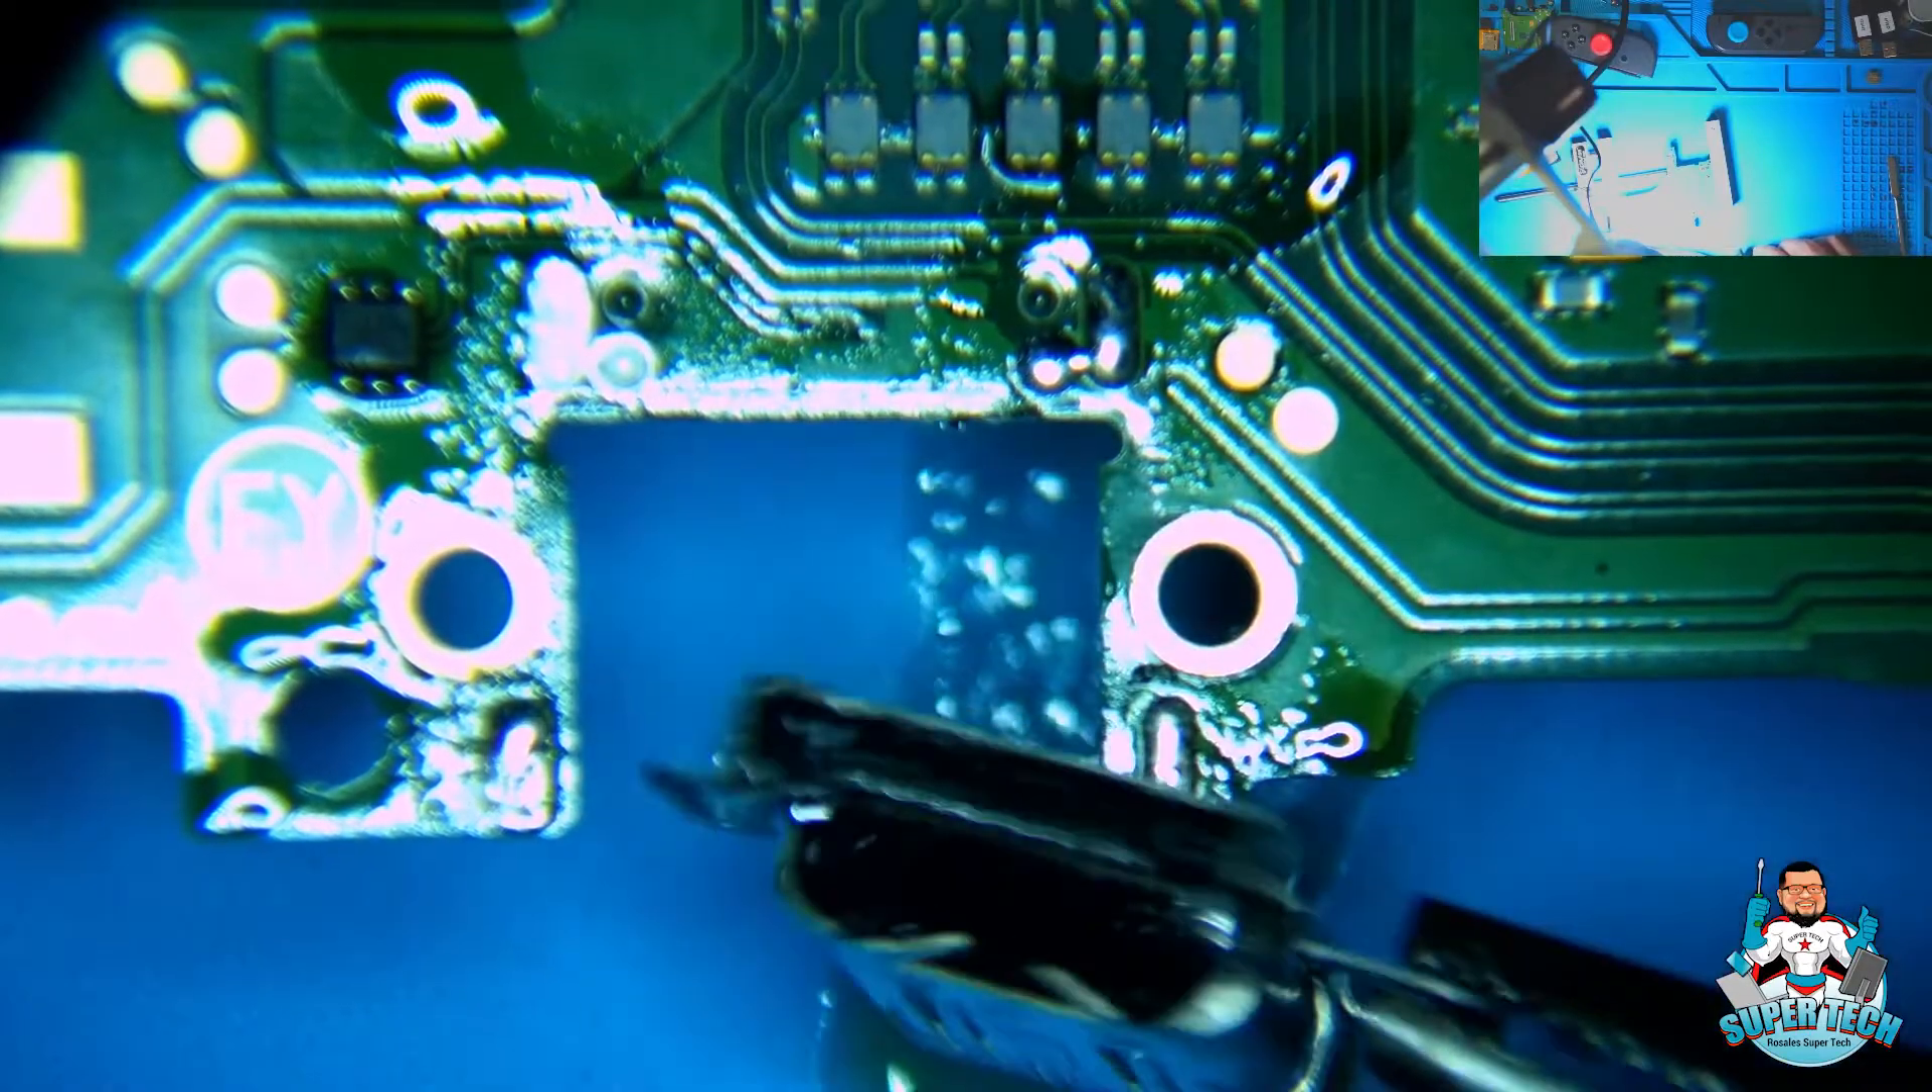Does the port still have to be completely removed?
No.